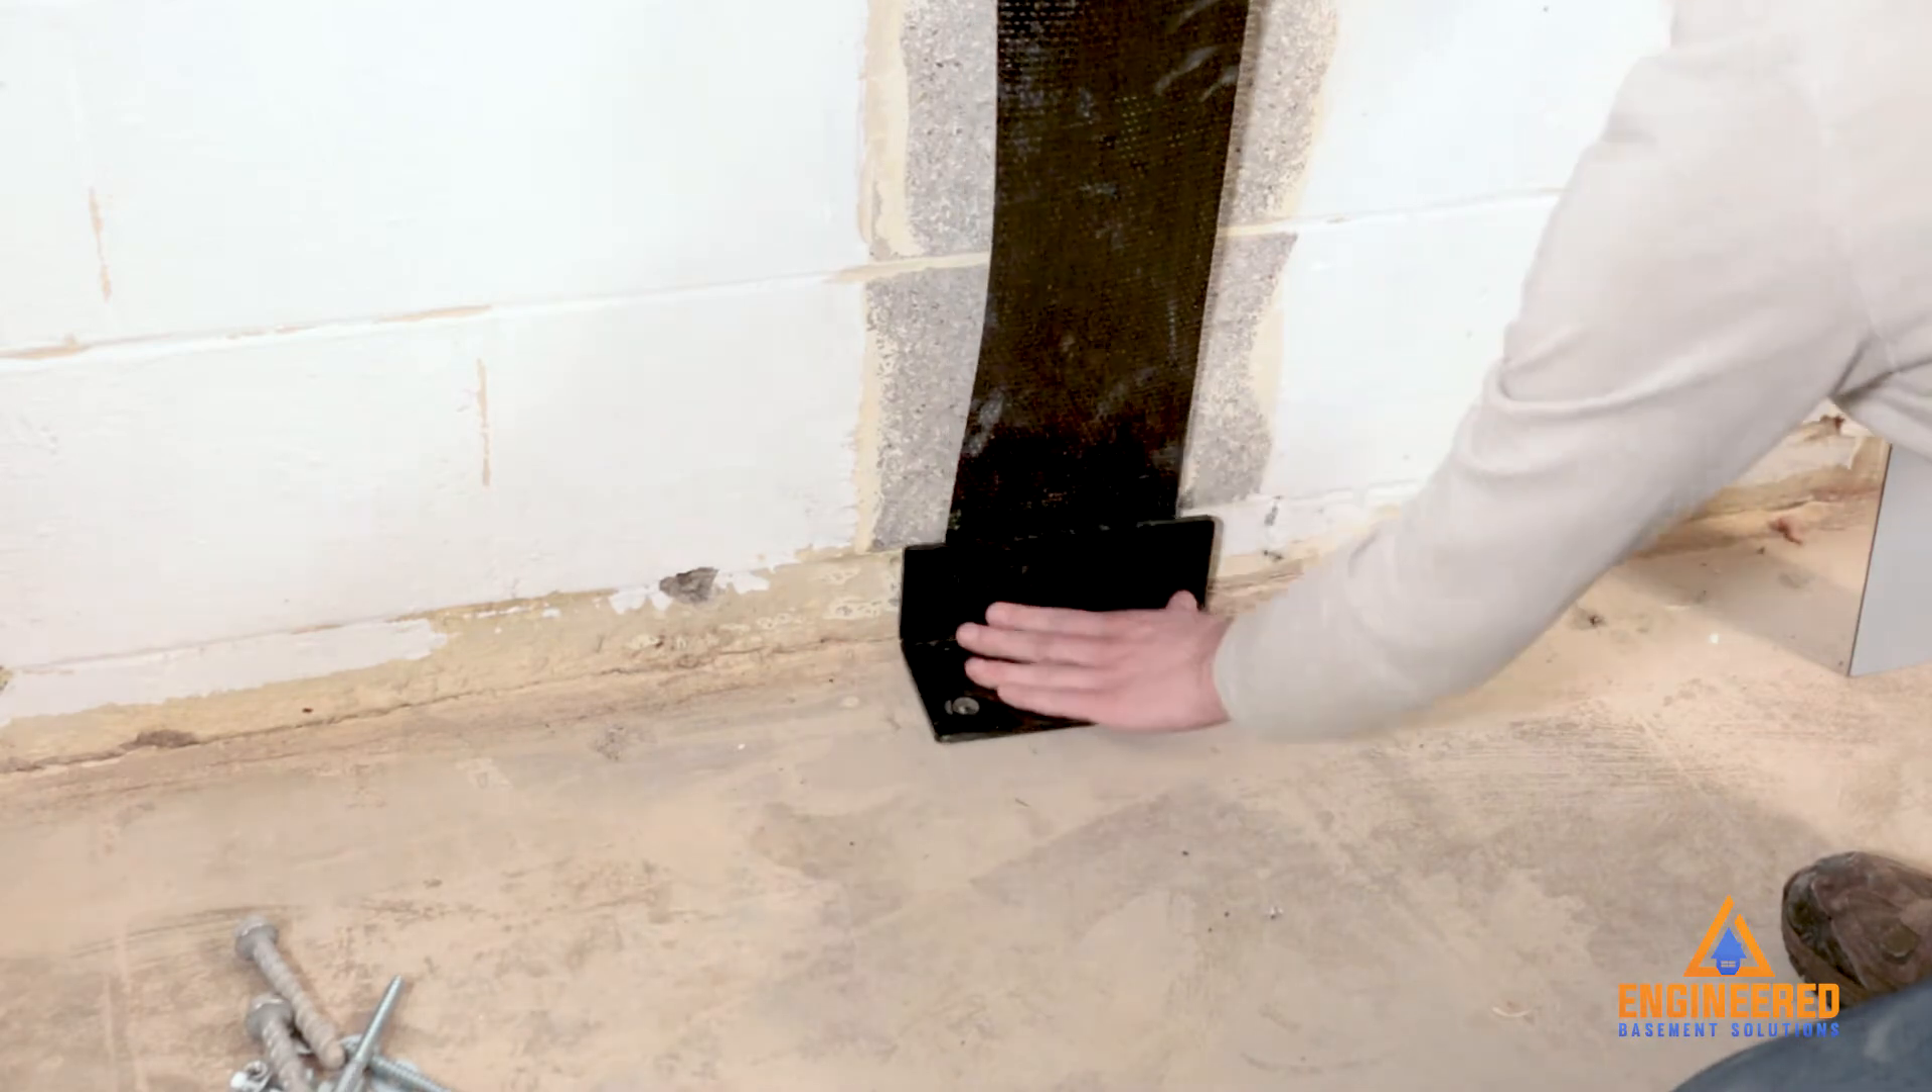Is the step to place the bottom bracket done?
Yes.